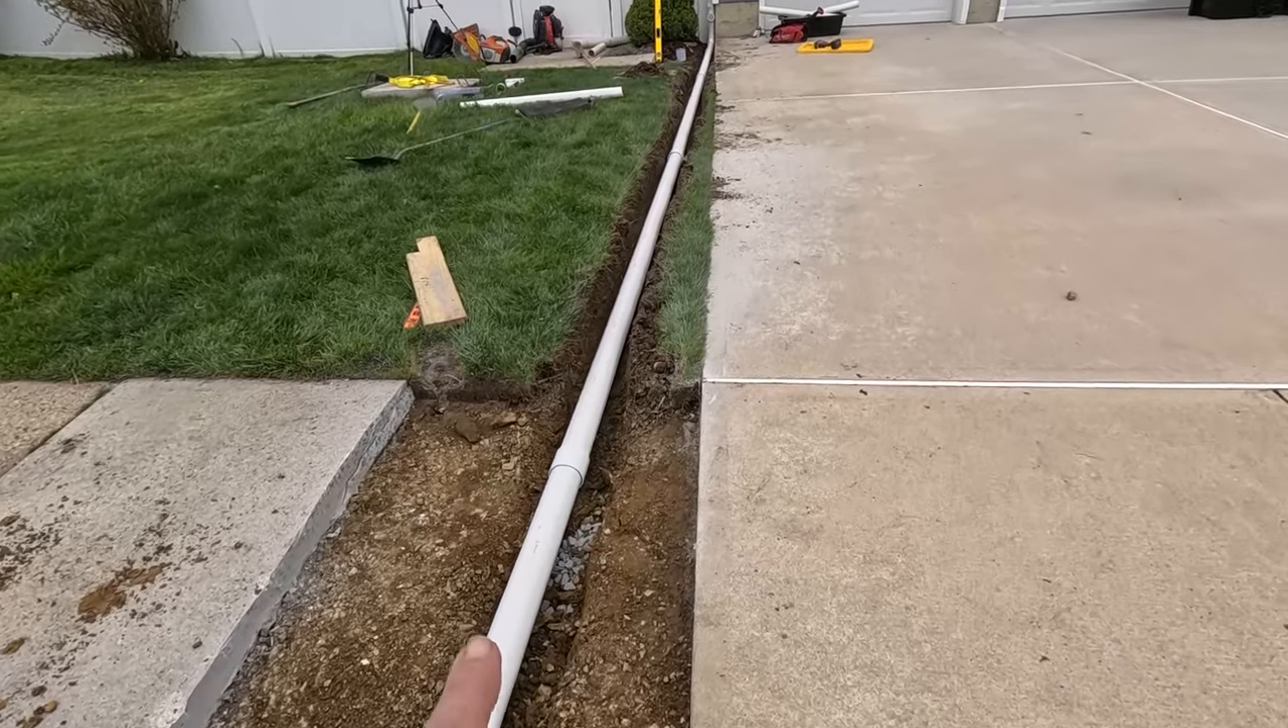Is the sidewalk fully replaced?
No.